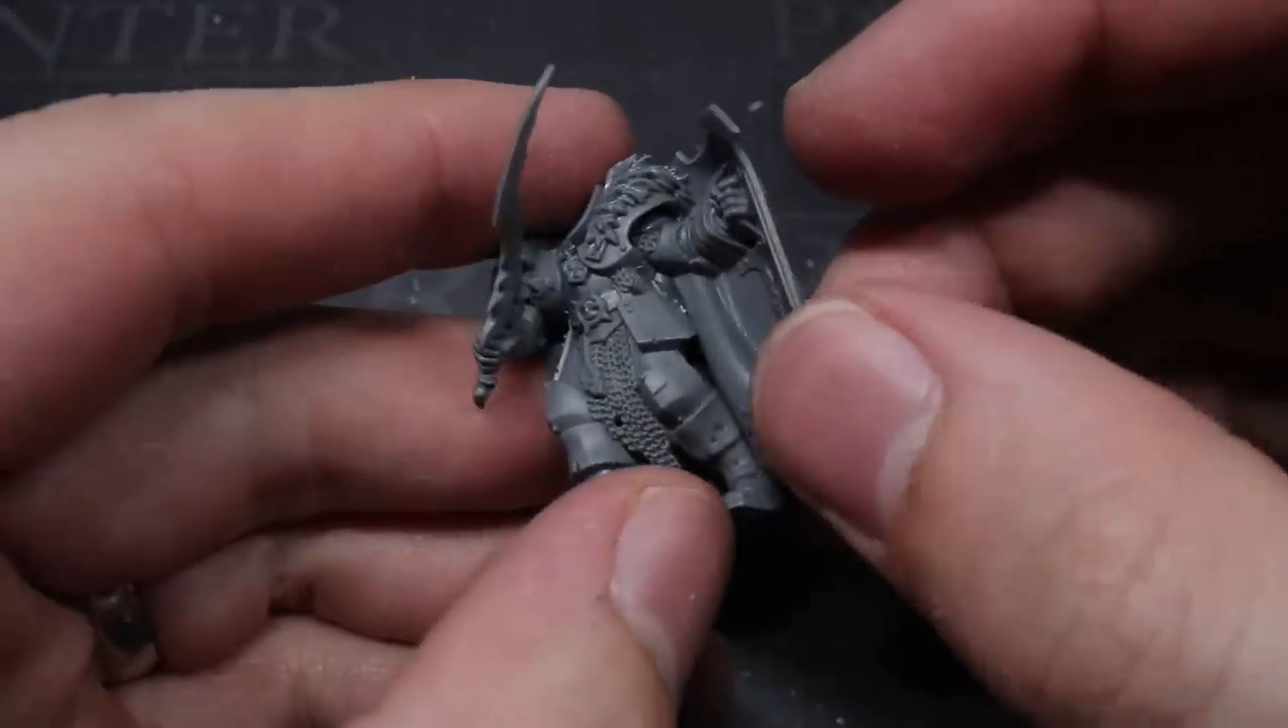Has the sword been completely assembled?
Yes.